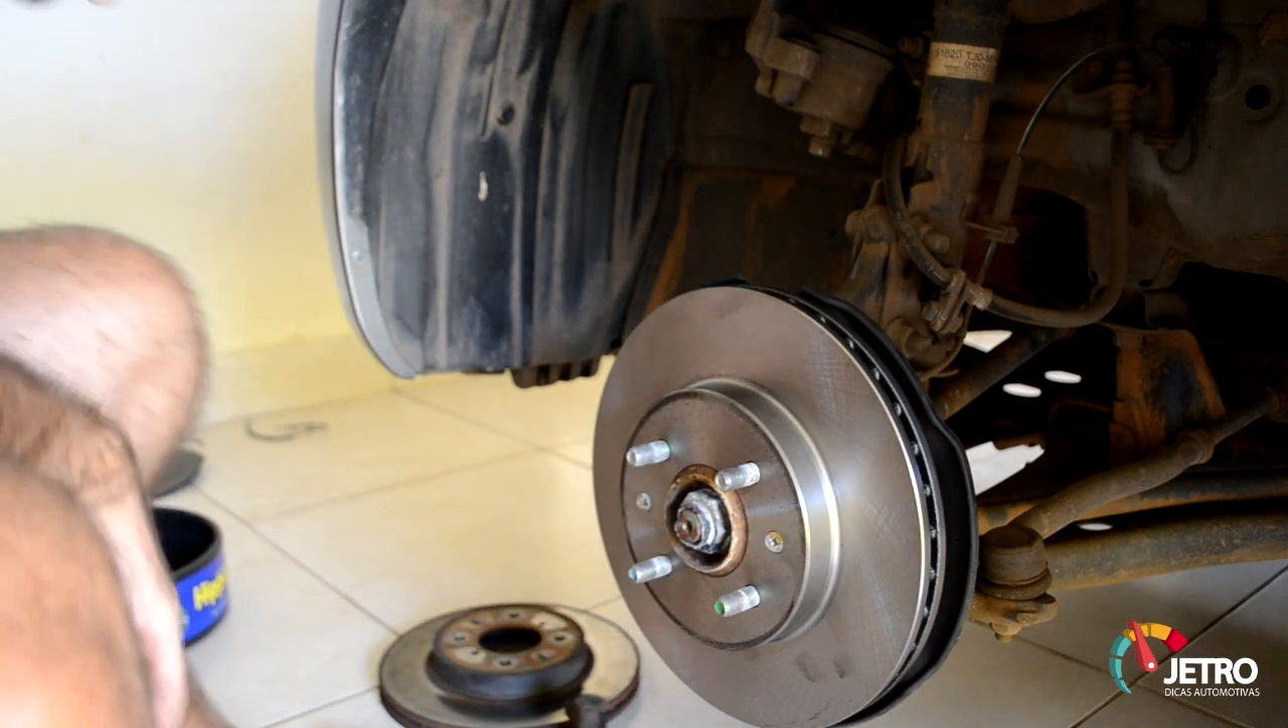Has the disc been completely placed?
Yes.